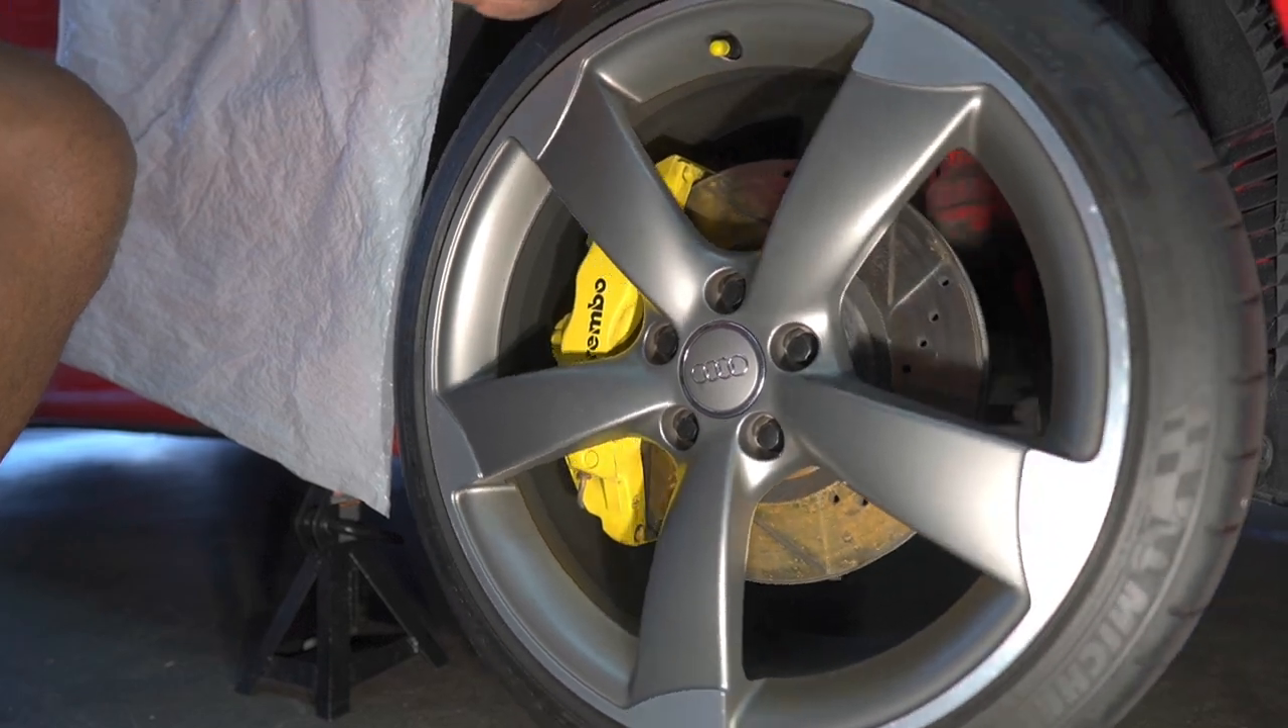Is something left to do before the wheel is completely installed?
No.